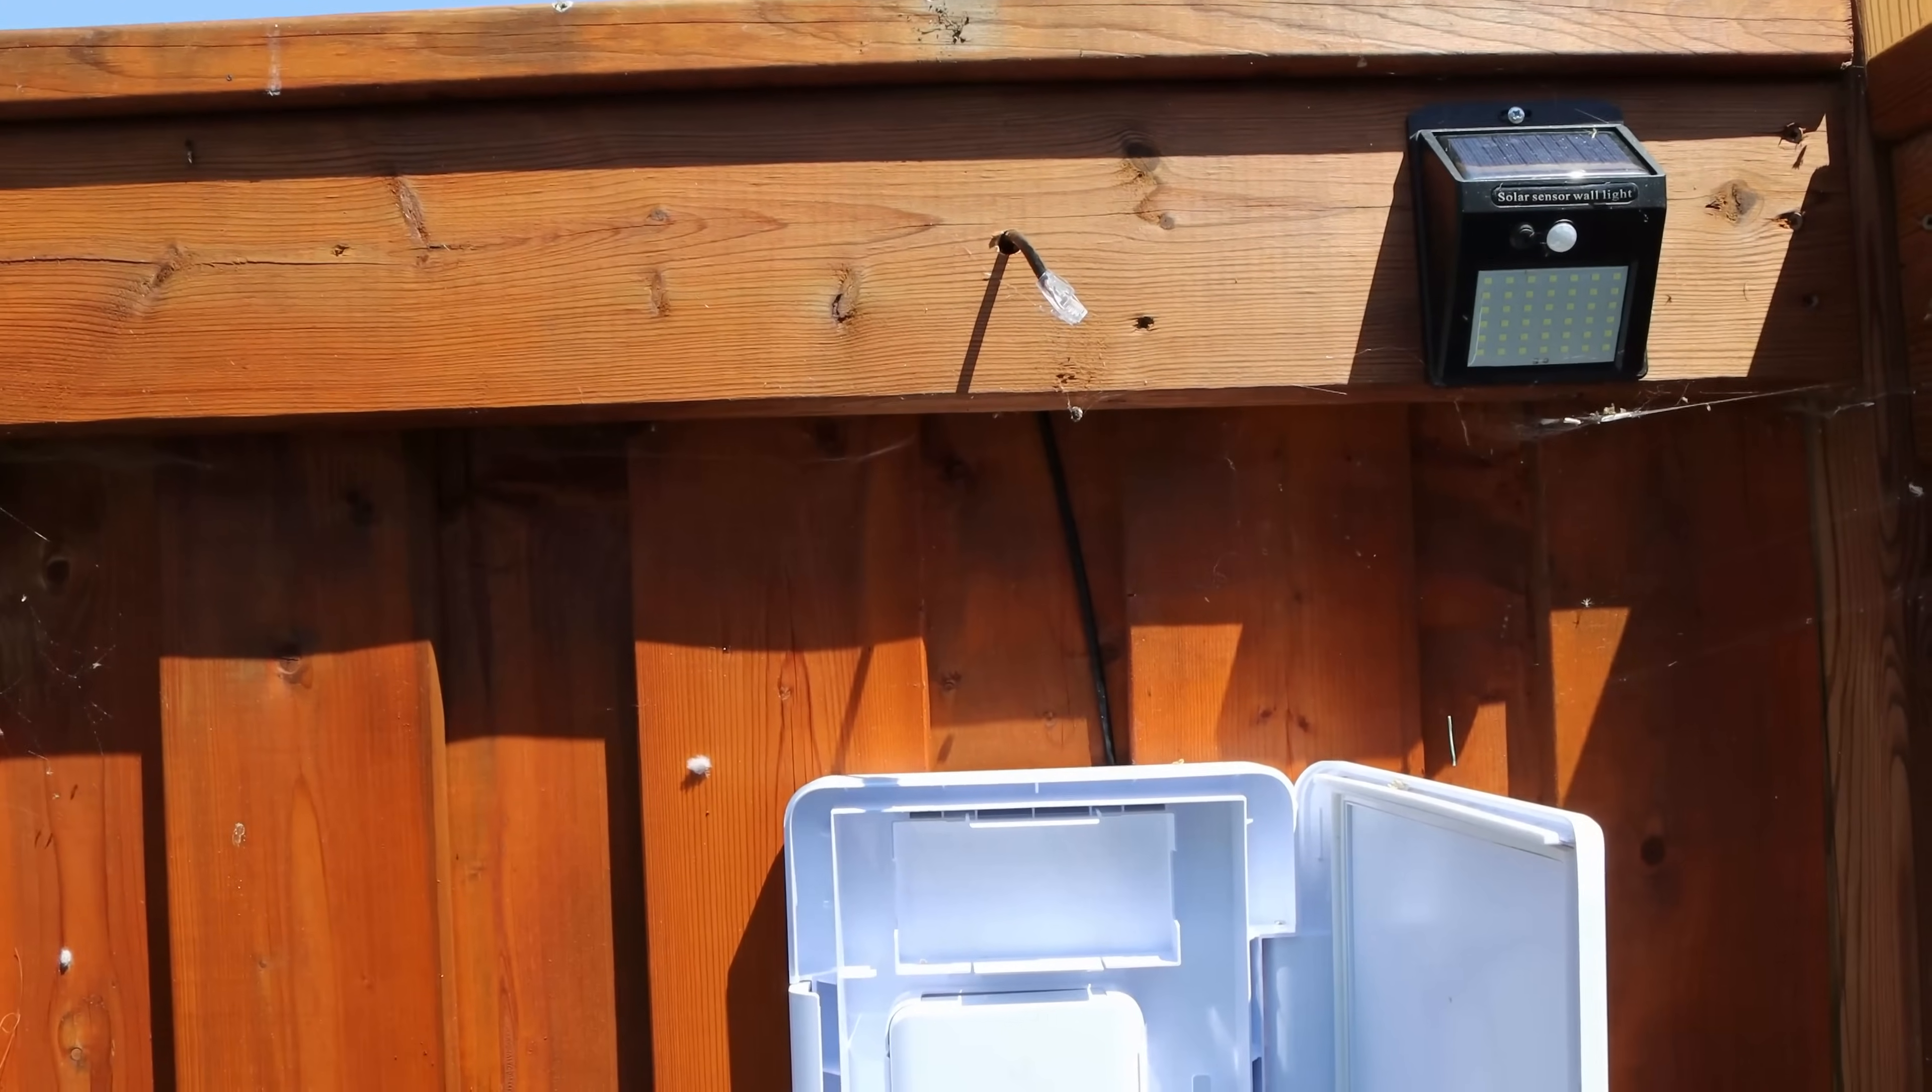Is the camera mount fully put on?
No.